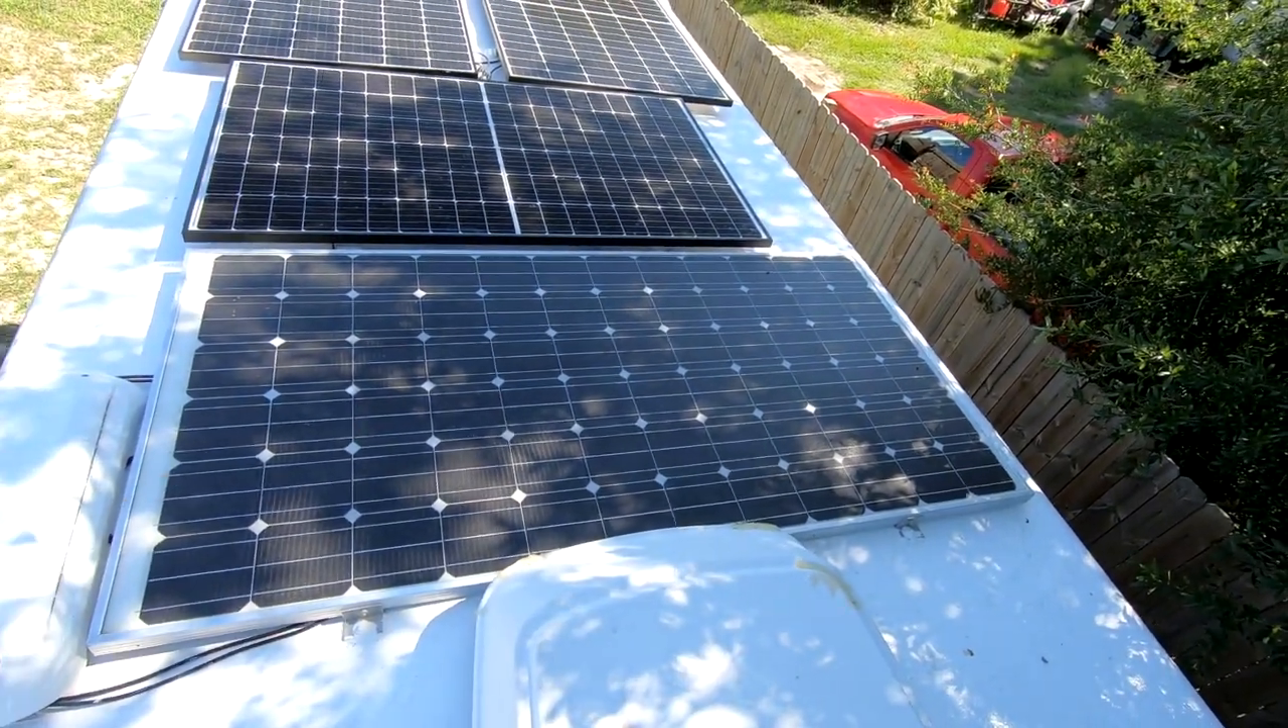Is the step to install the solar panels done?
Yes.